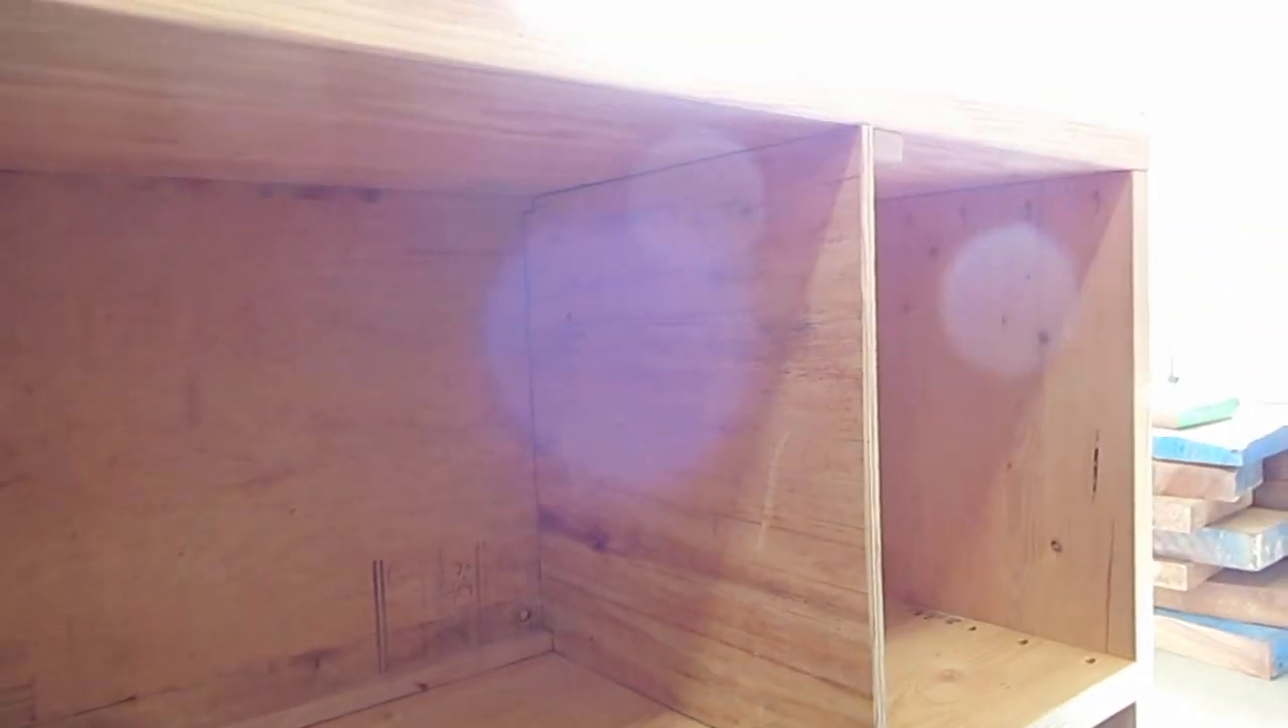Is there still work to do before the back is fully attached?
No.